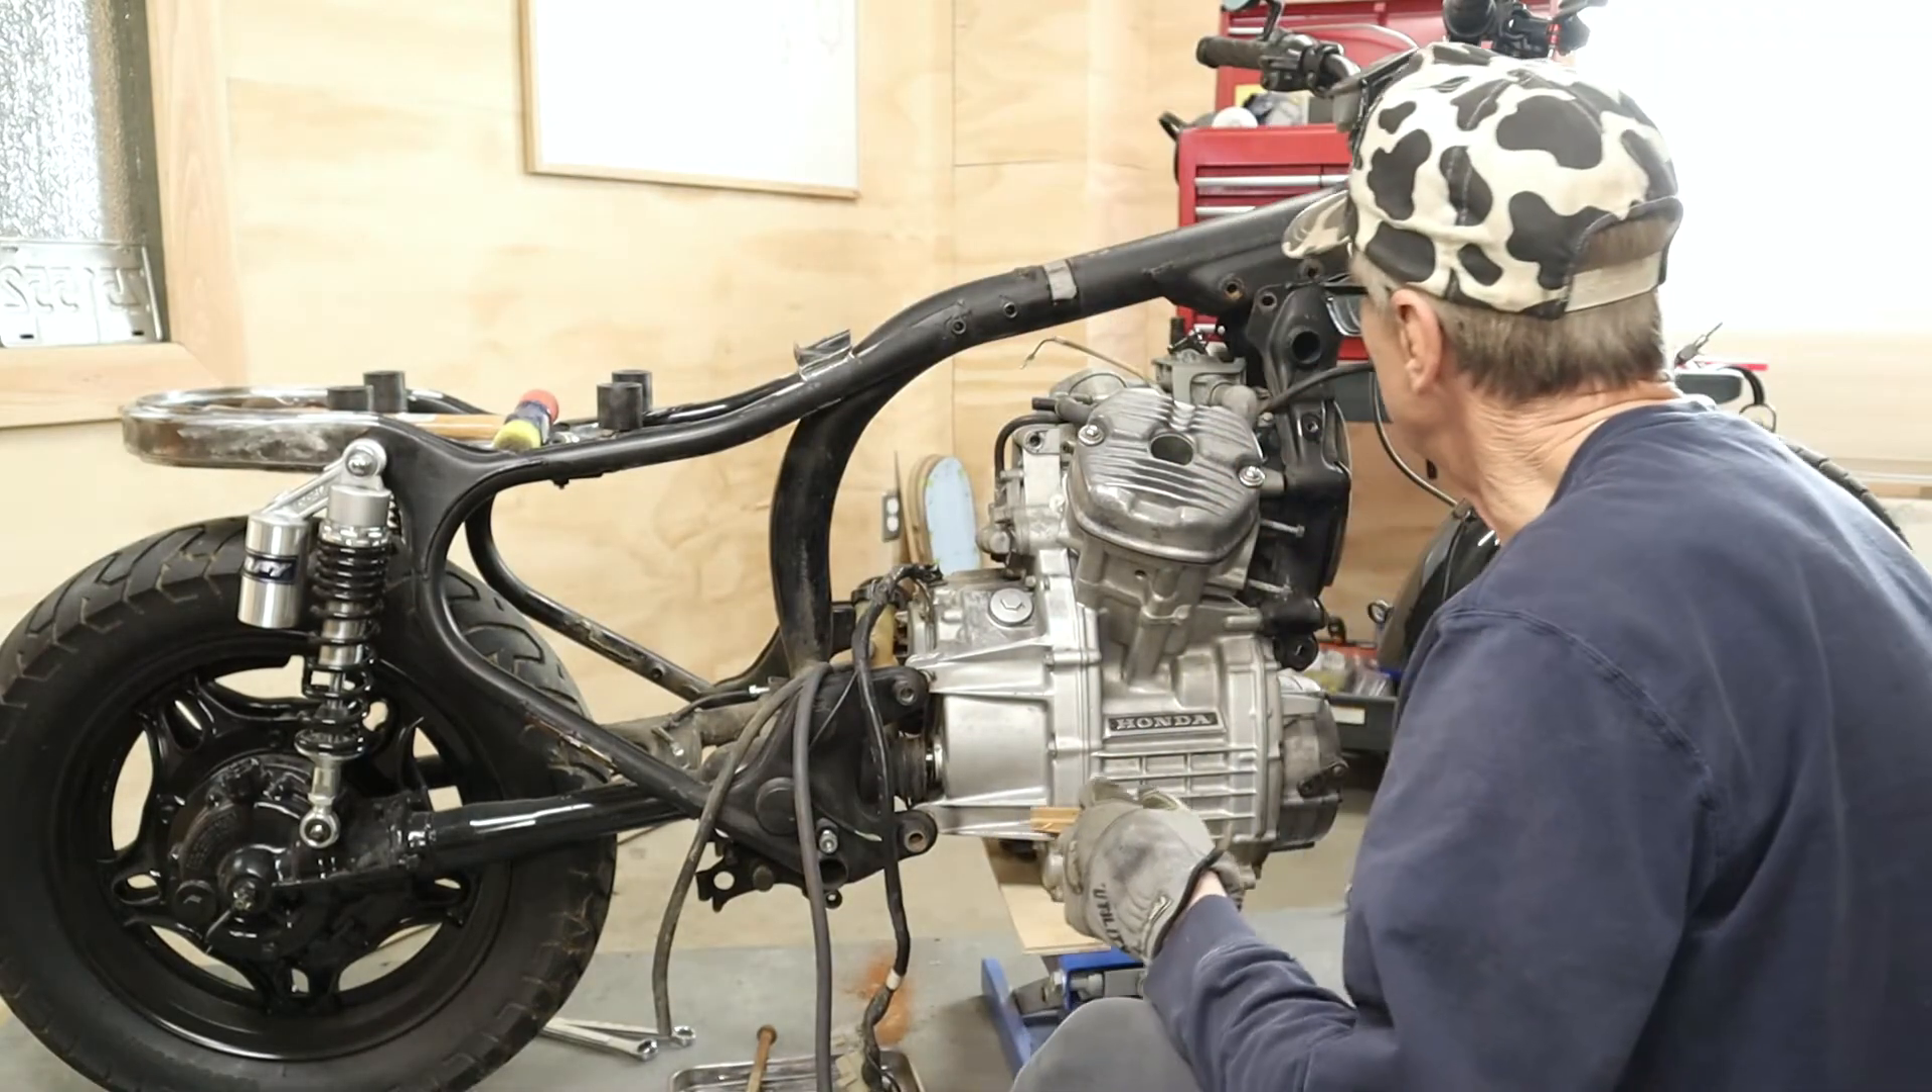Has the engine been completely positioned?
No.